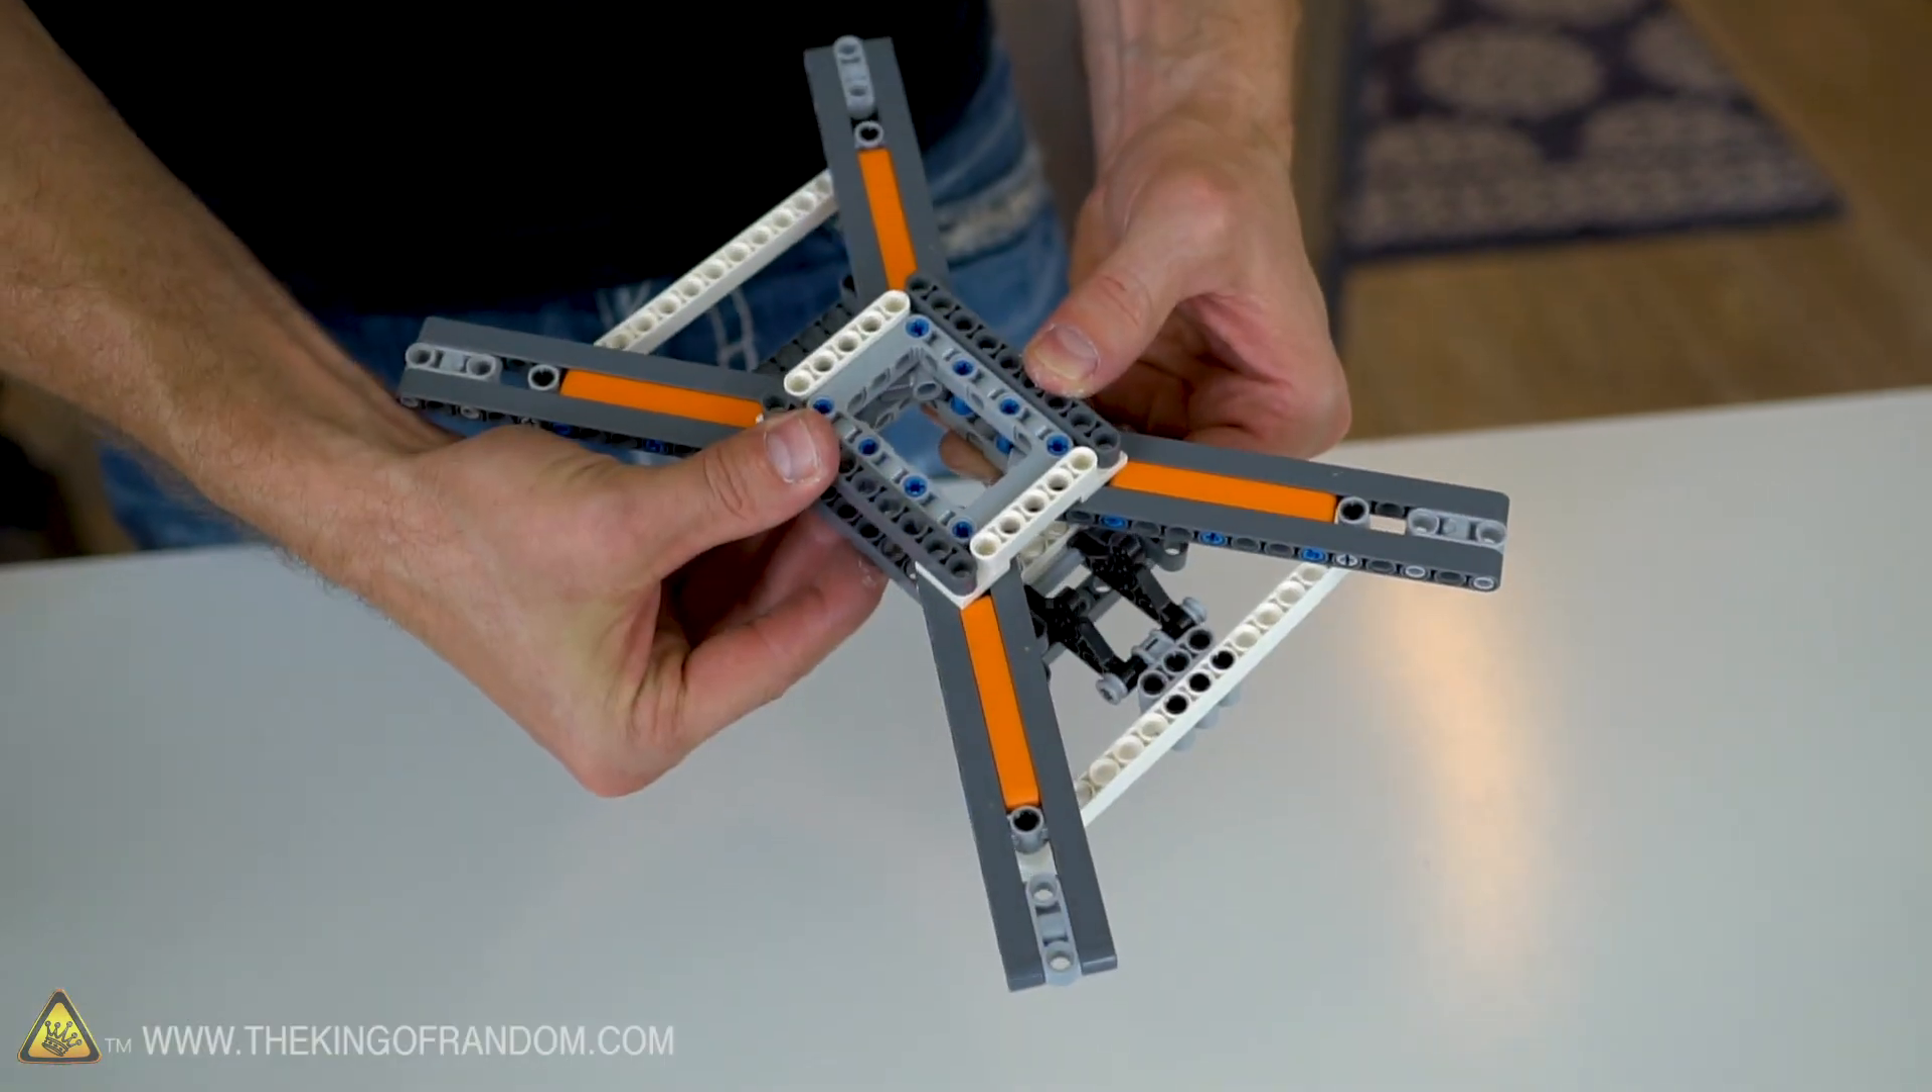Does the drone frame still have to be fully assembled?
No.